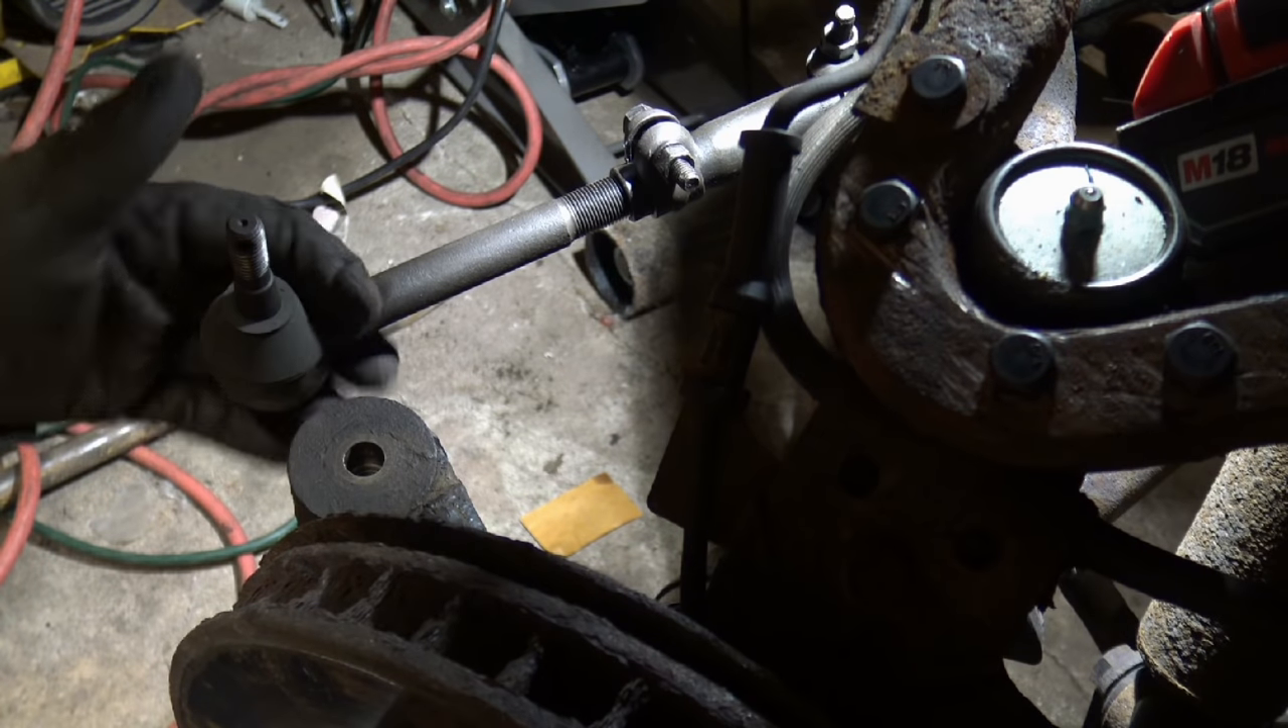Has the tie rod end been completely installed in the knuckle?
No.